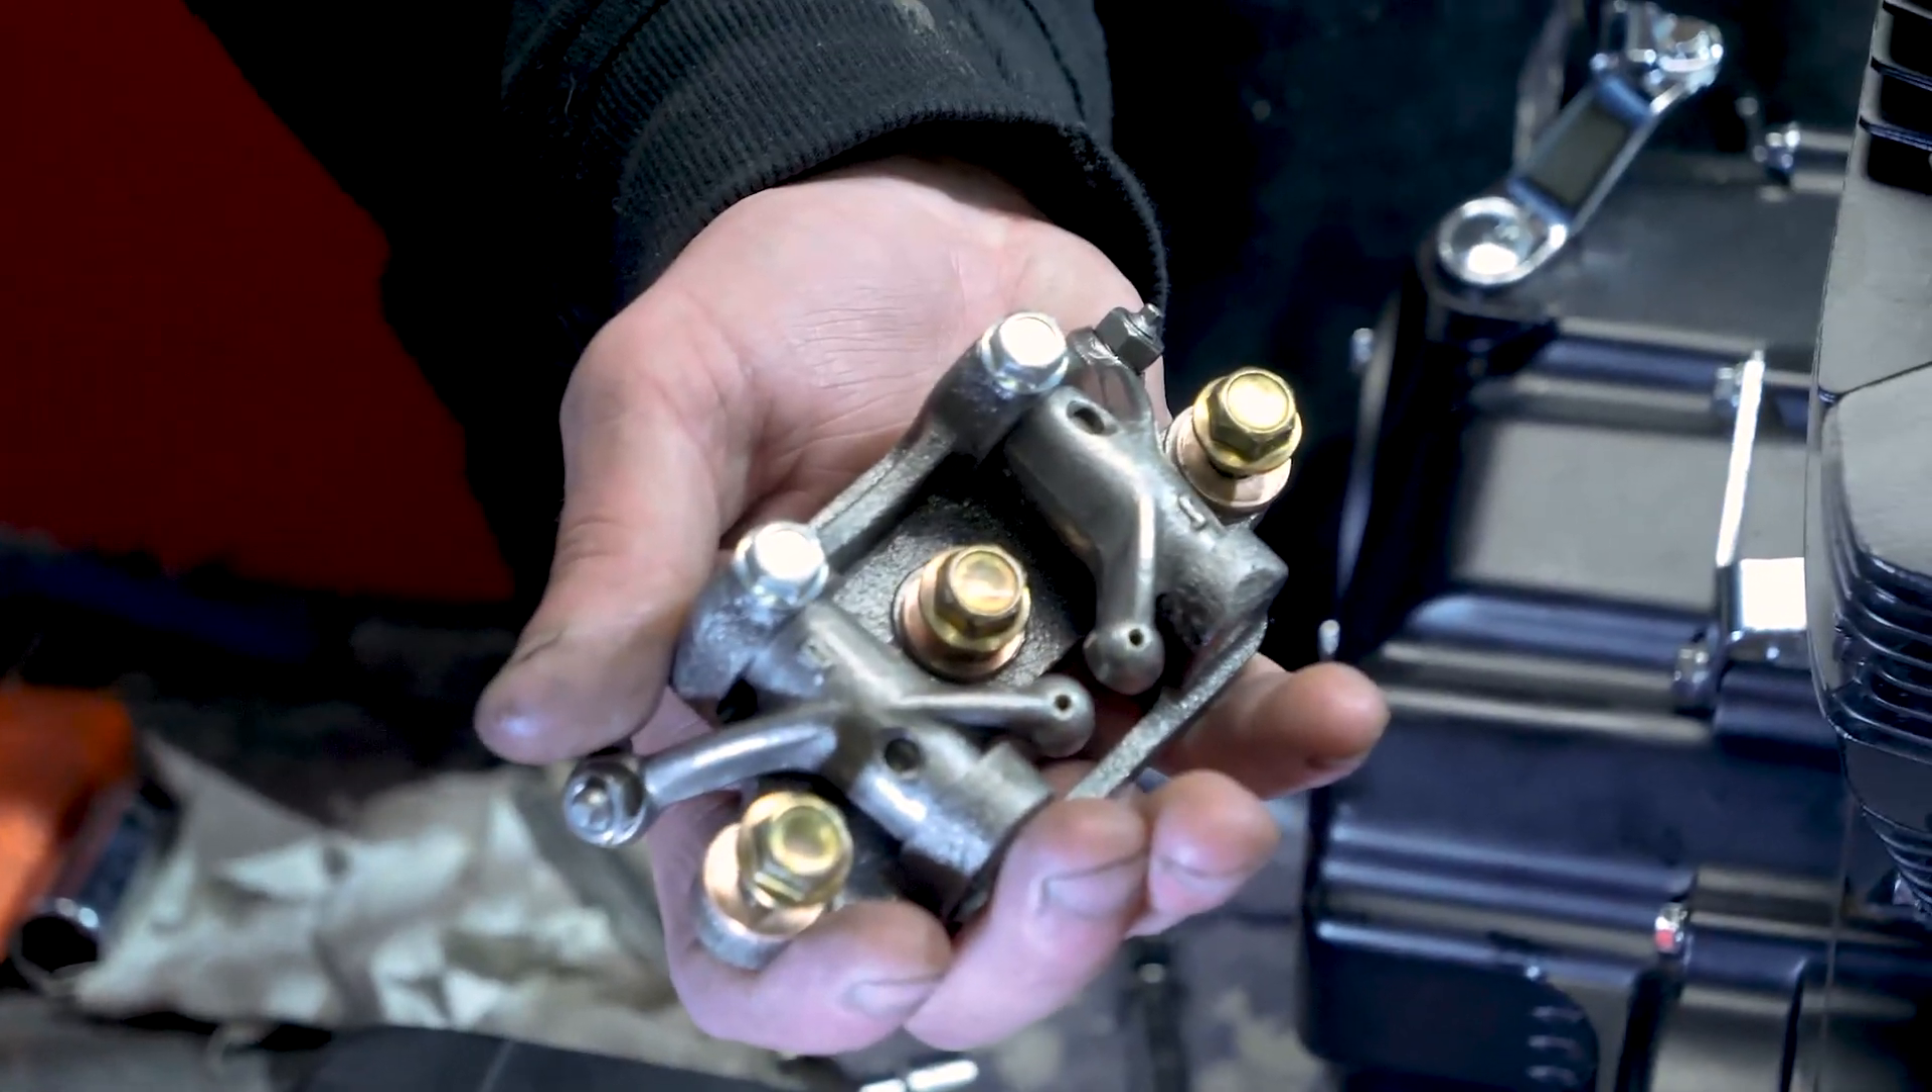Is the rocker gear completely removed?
Yes.